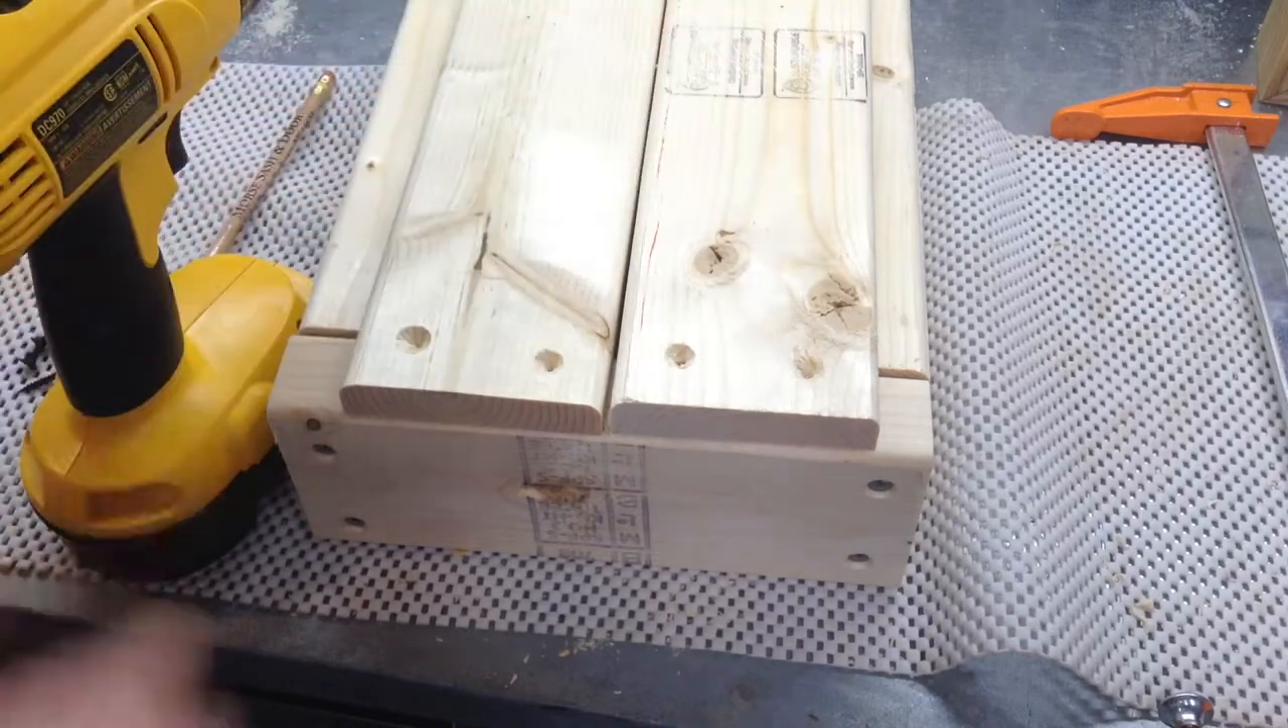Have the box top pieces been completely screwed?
No.